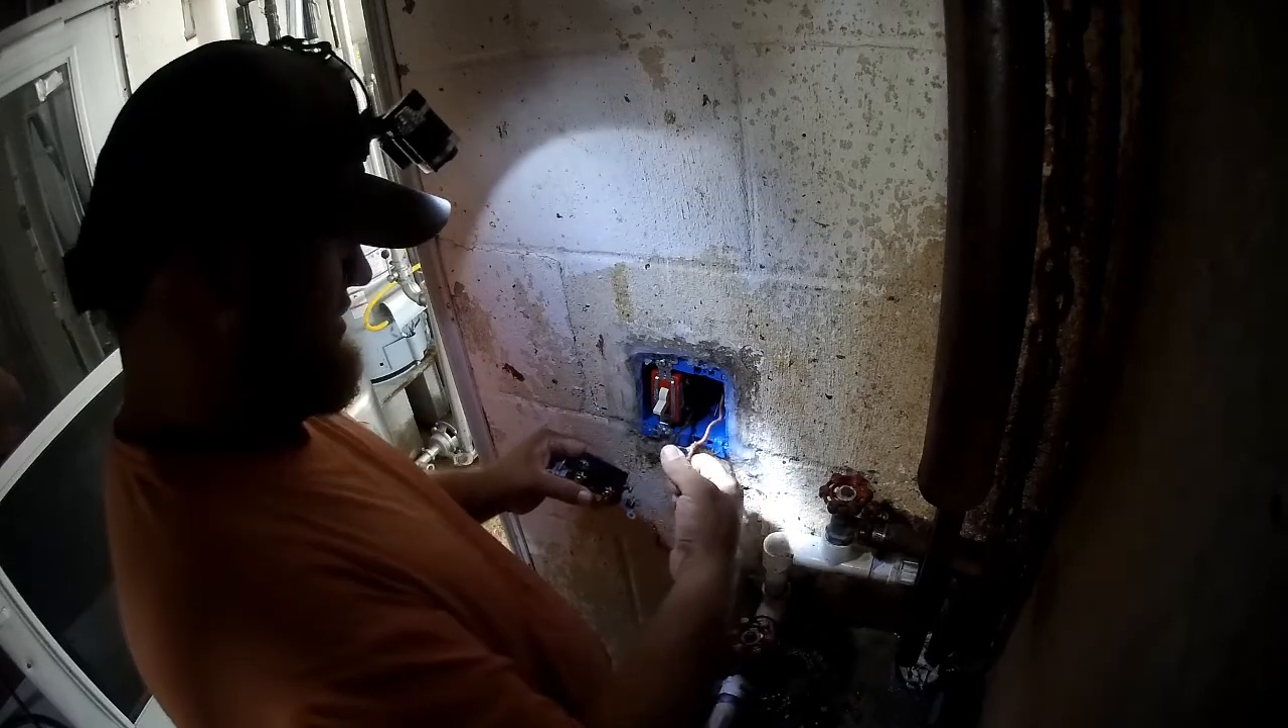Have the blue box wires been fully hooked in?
No.